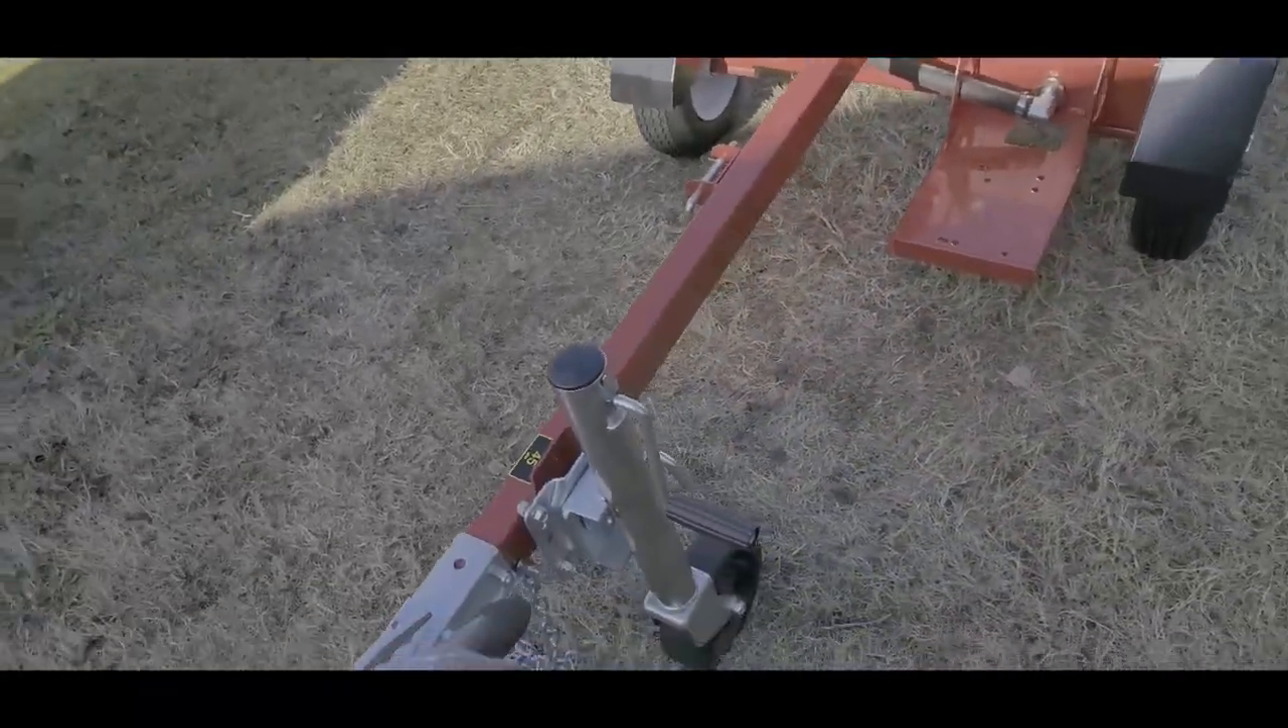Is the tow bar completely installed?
Yes.